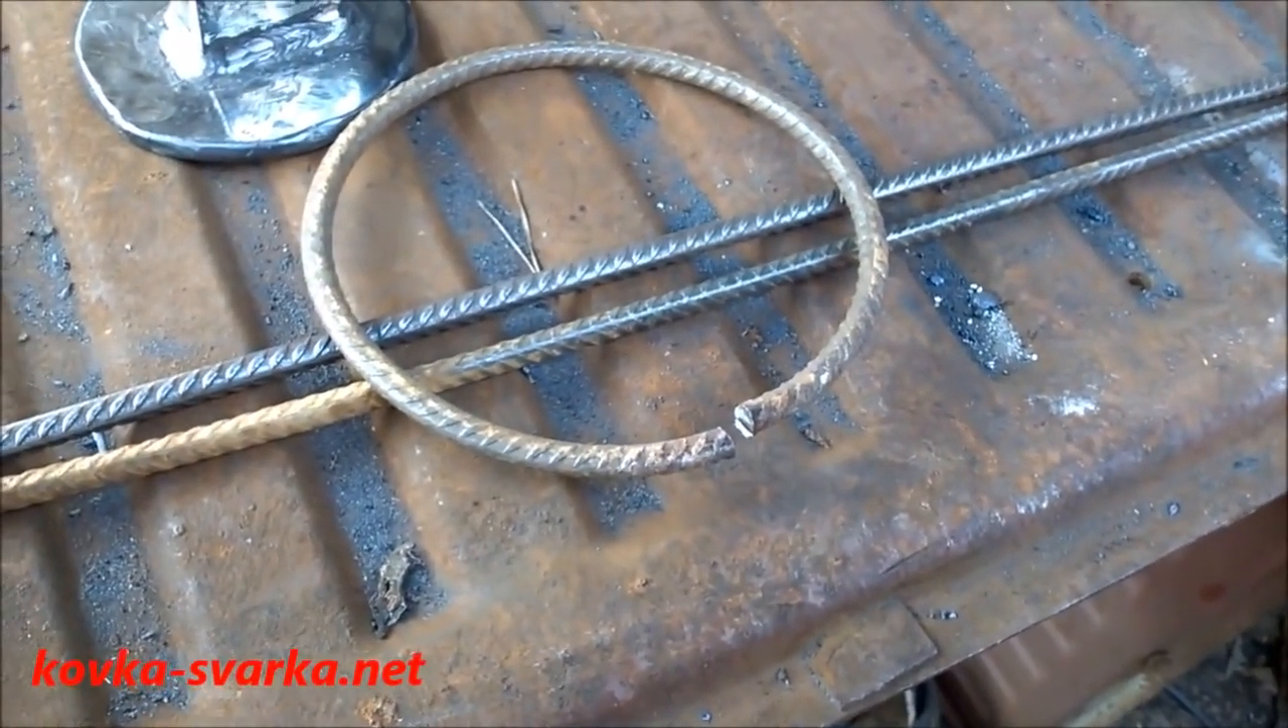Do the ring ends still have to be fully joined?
Yes.